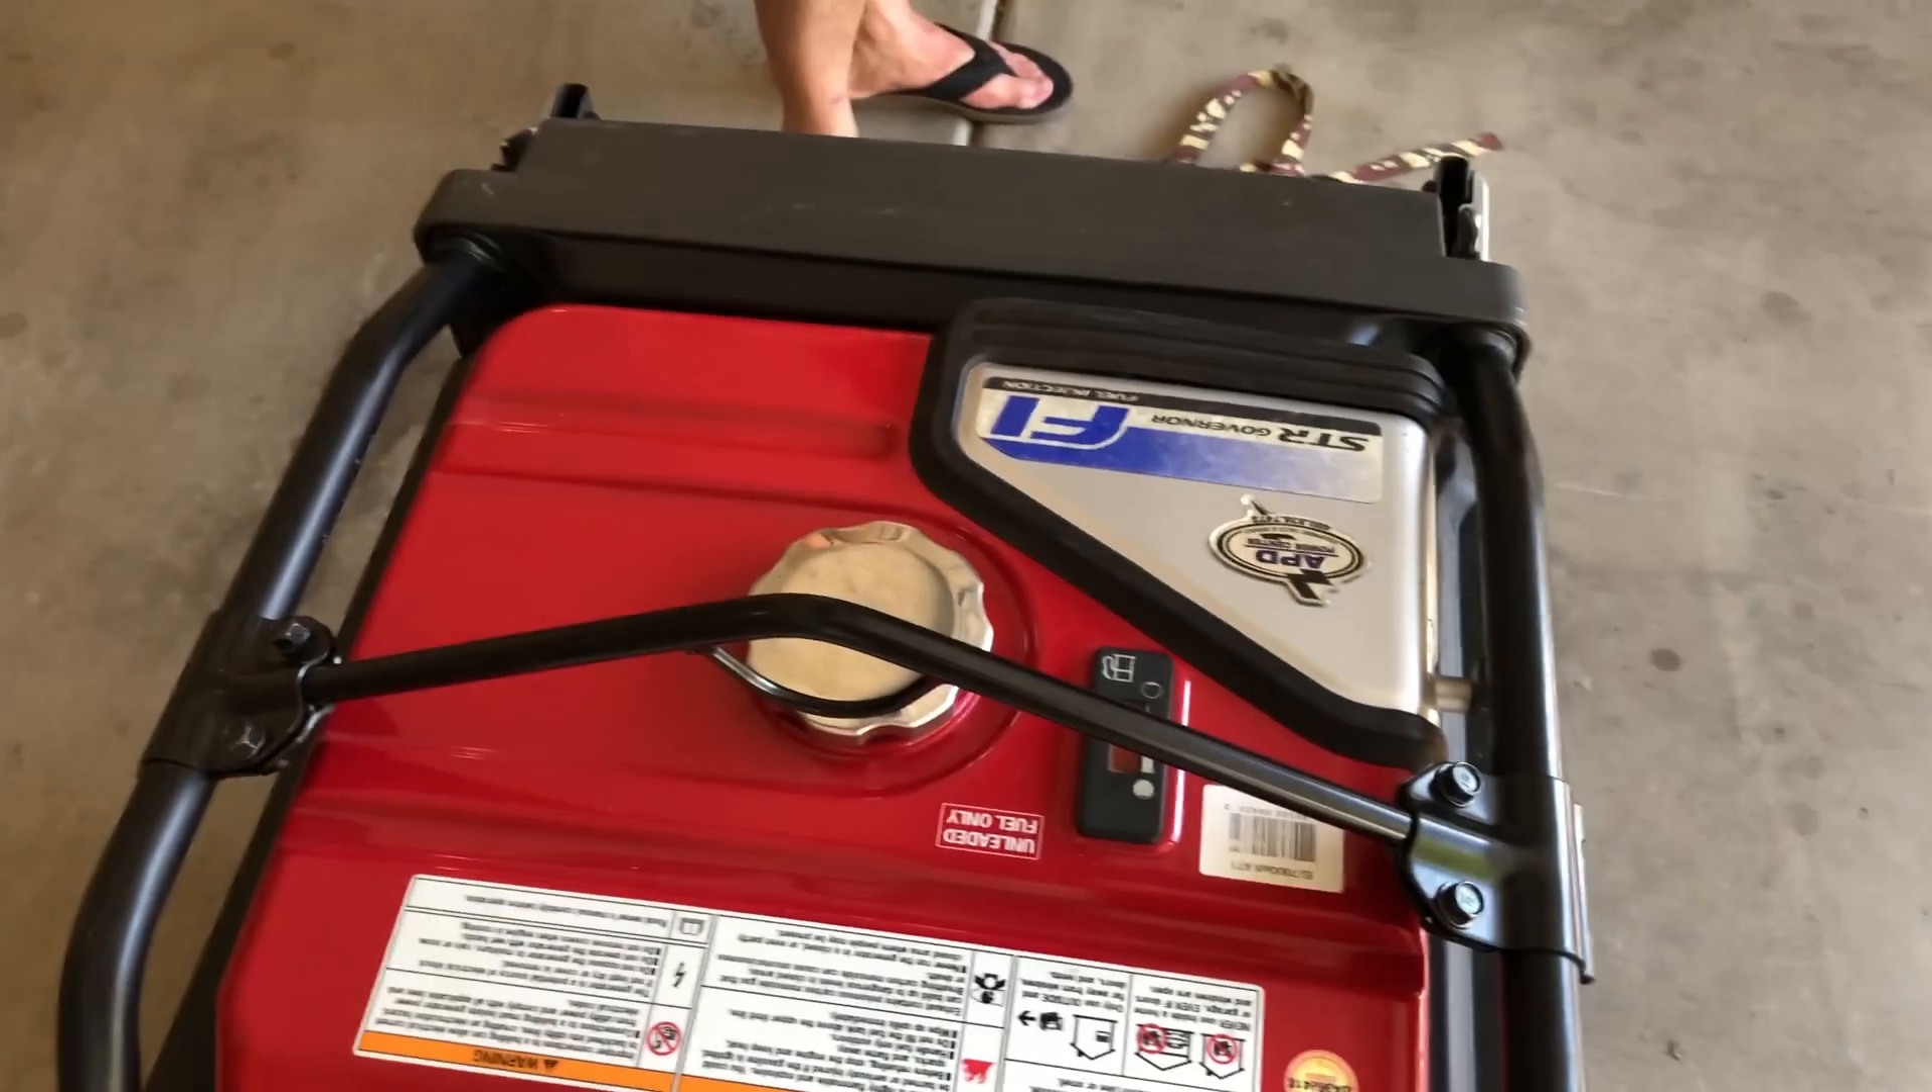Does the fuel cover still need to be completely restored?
No.